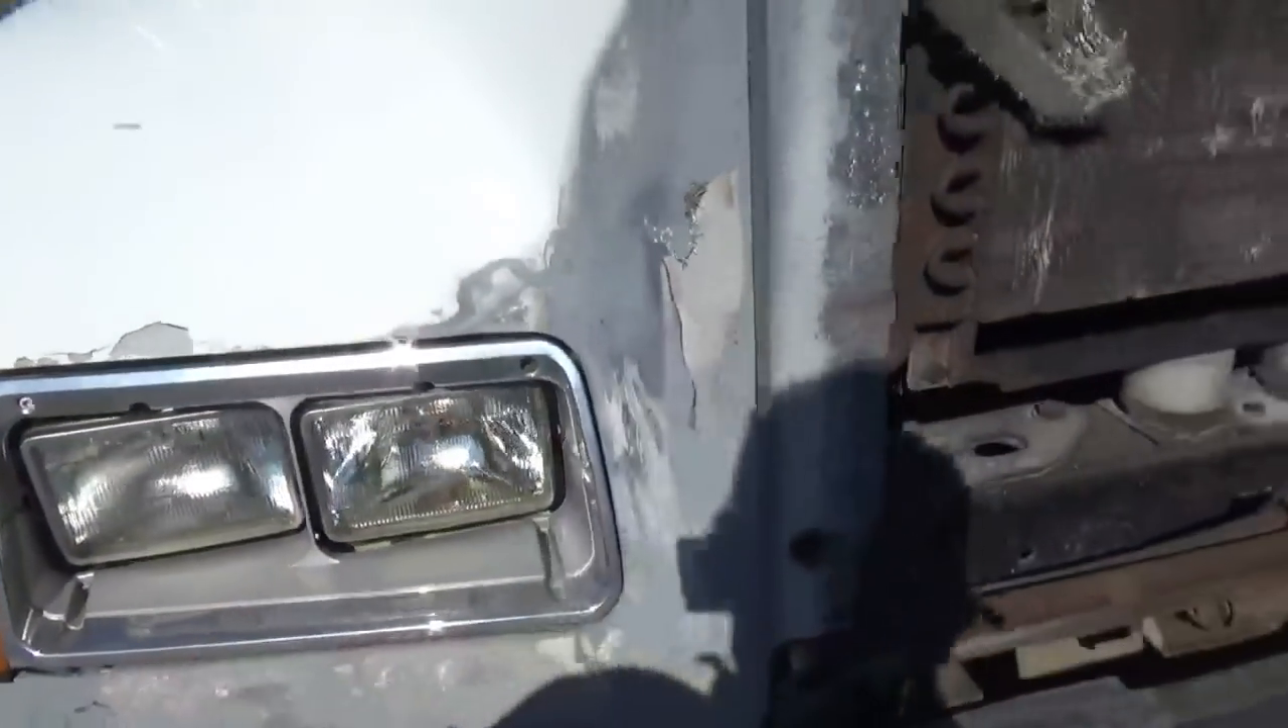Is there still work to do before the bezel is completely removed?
Yes.